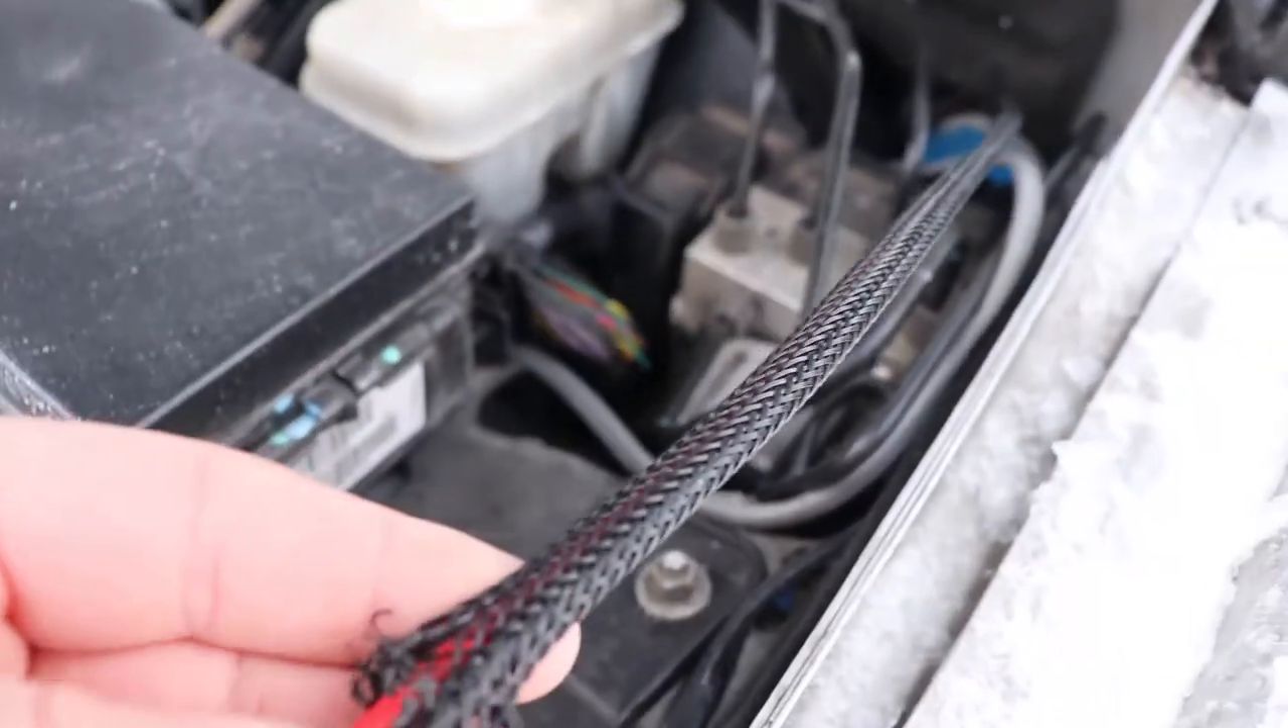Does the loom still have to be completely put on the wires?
No.